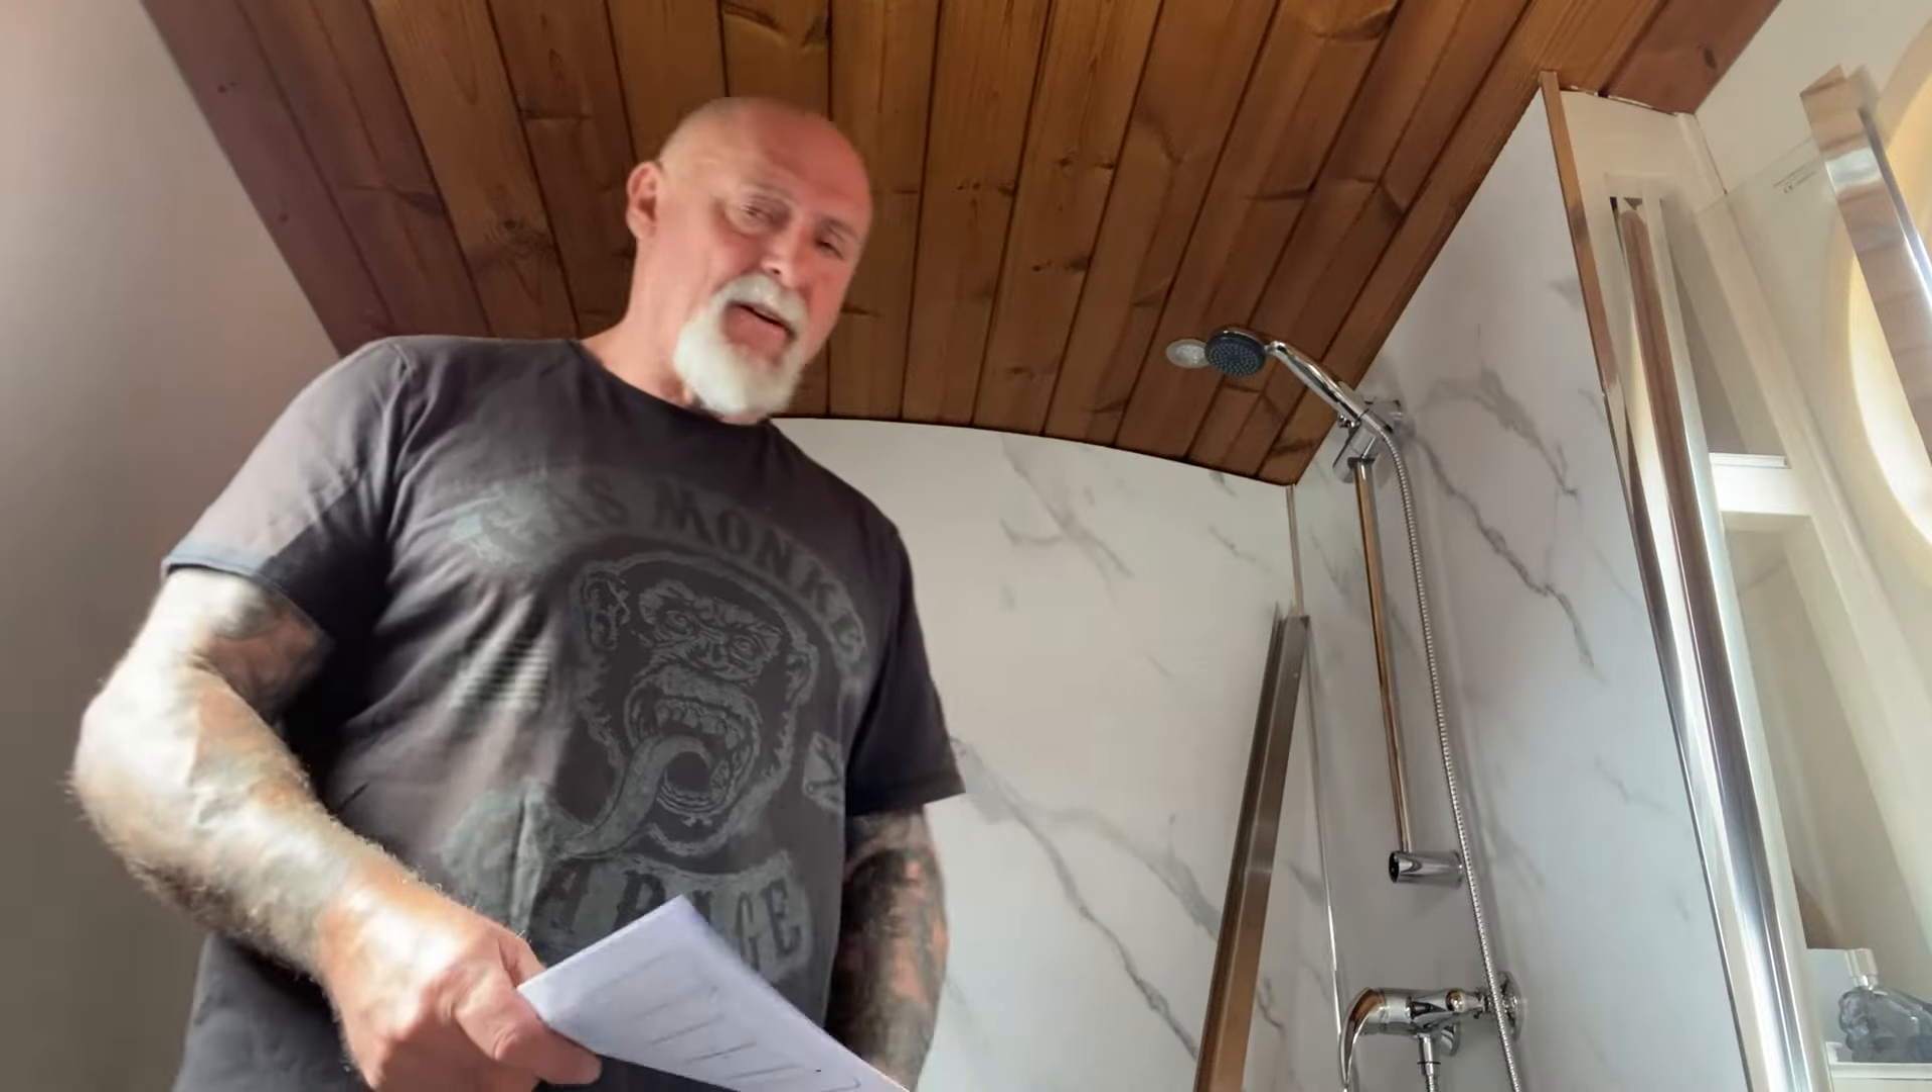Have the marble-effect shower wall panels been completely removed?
No.